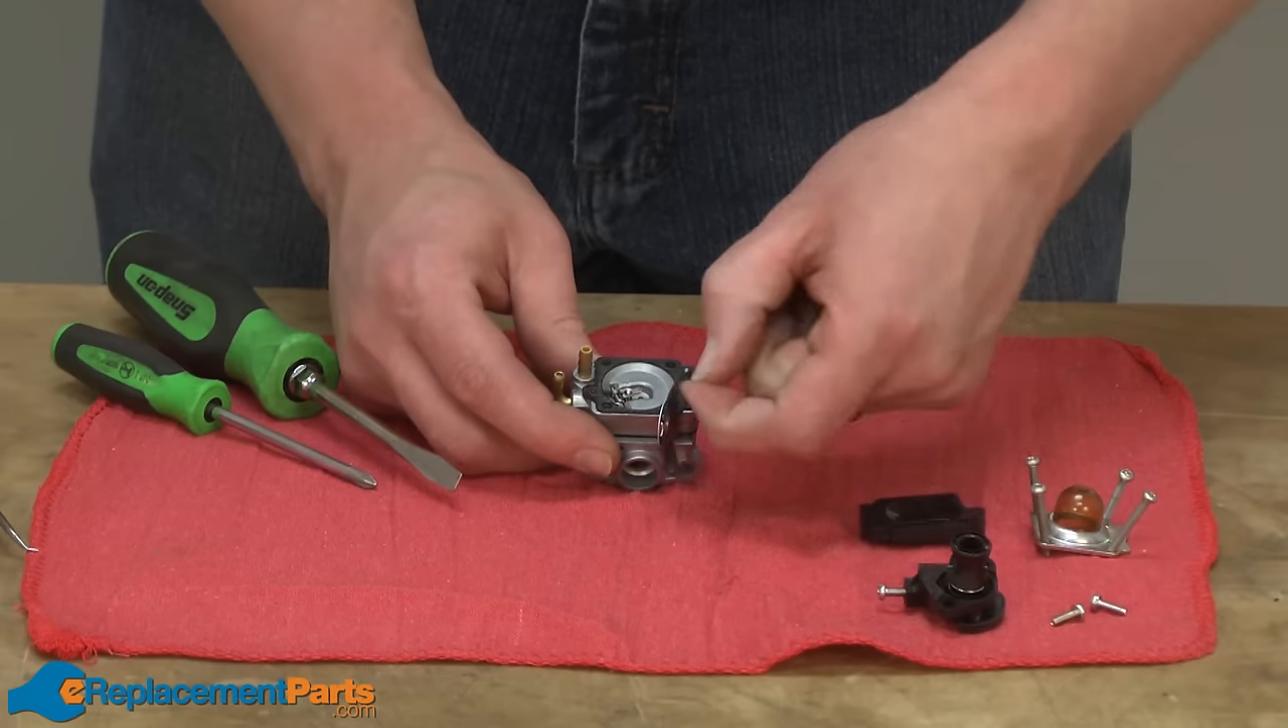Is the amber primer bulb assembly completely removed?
Yes.